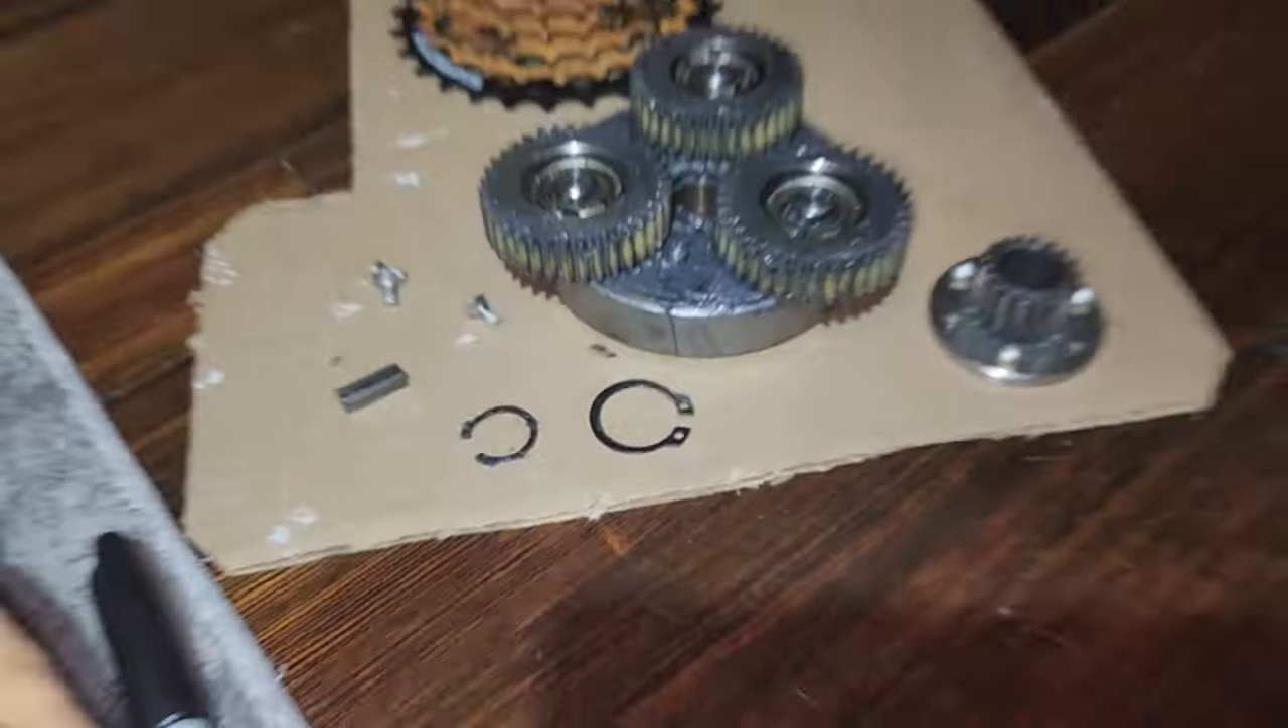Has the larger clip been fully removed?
Yes.